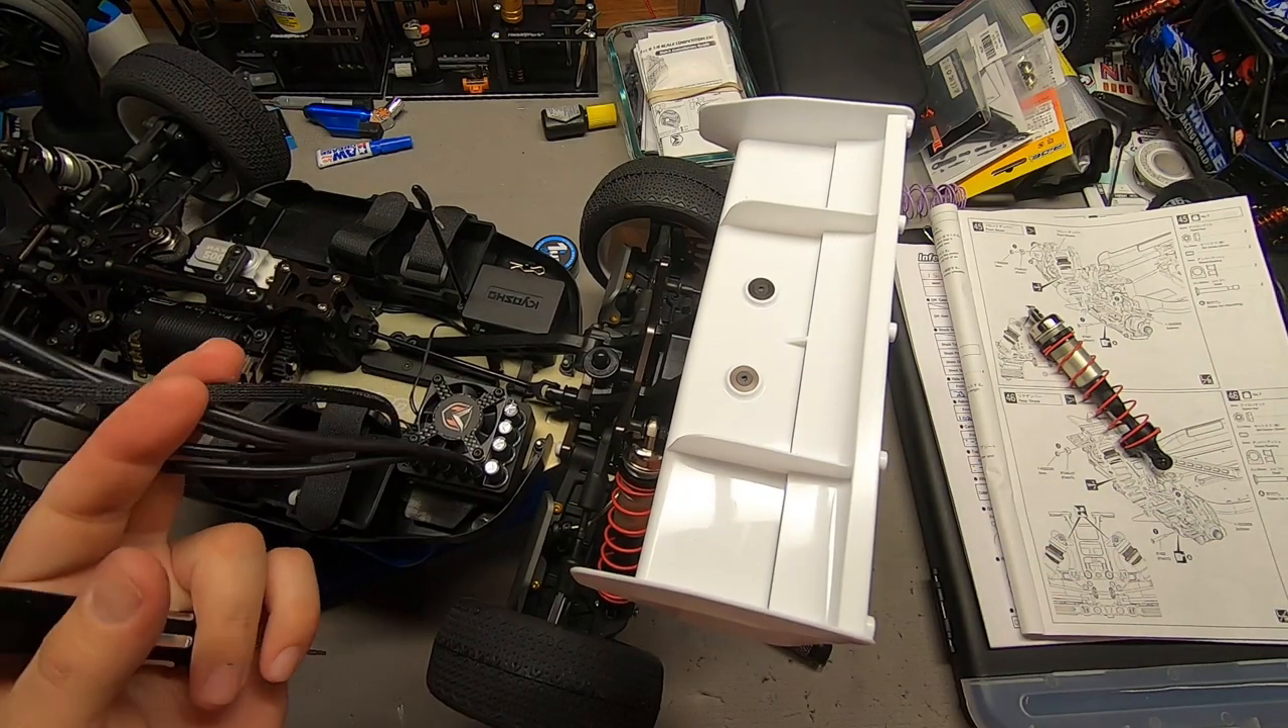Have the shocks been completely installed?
No.